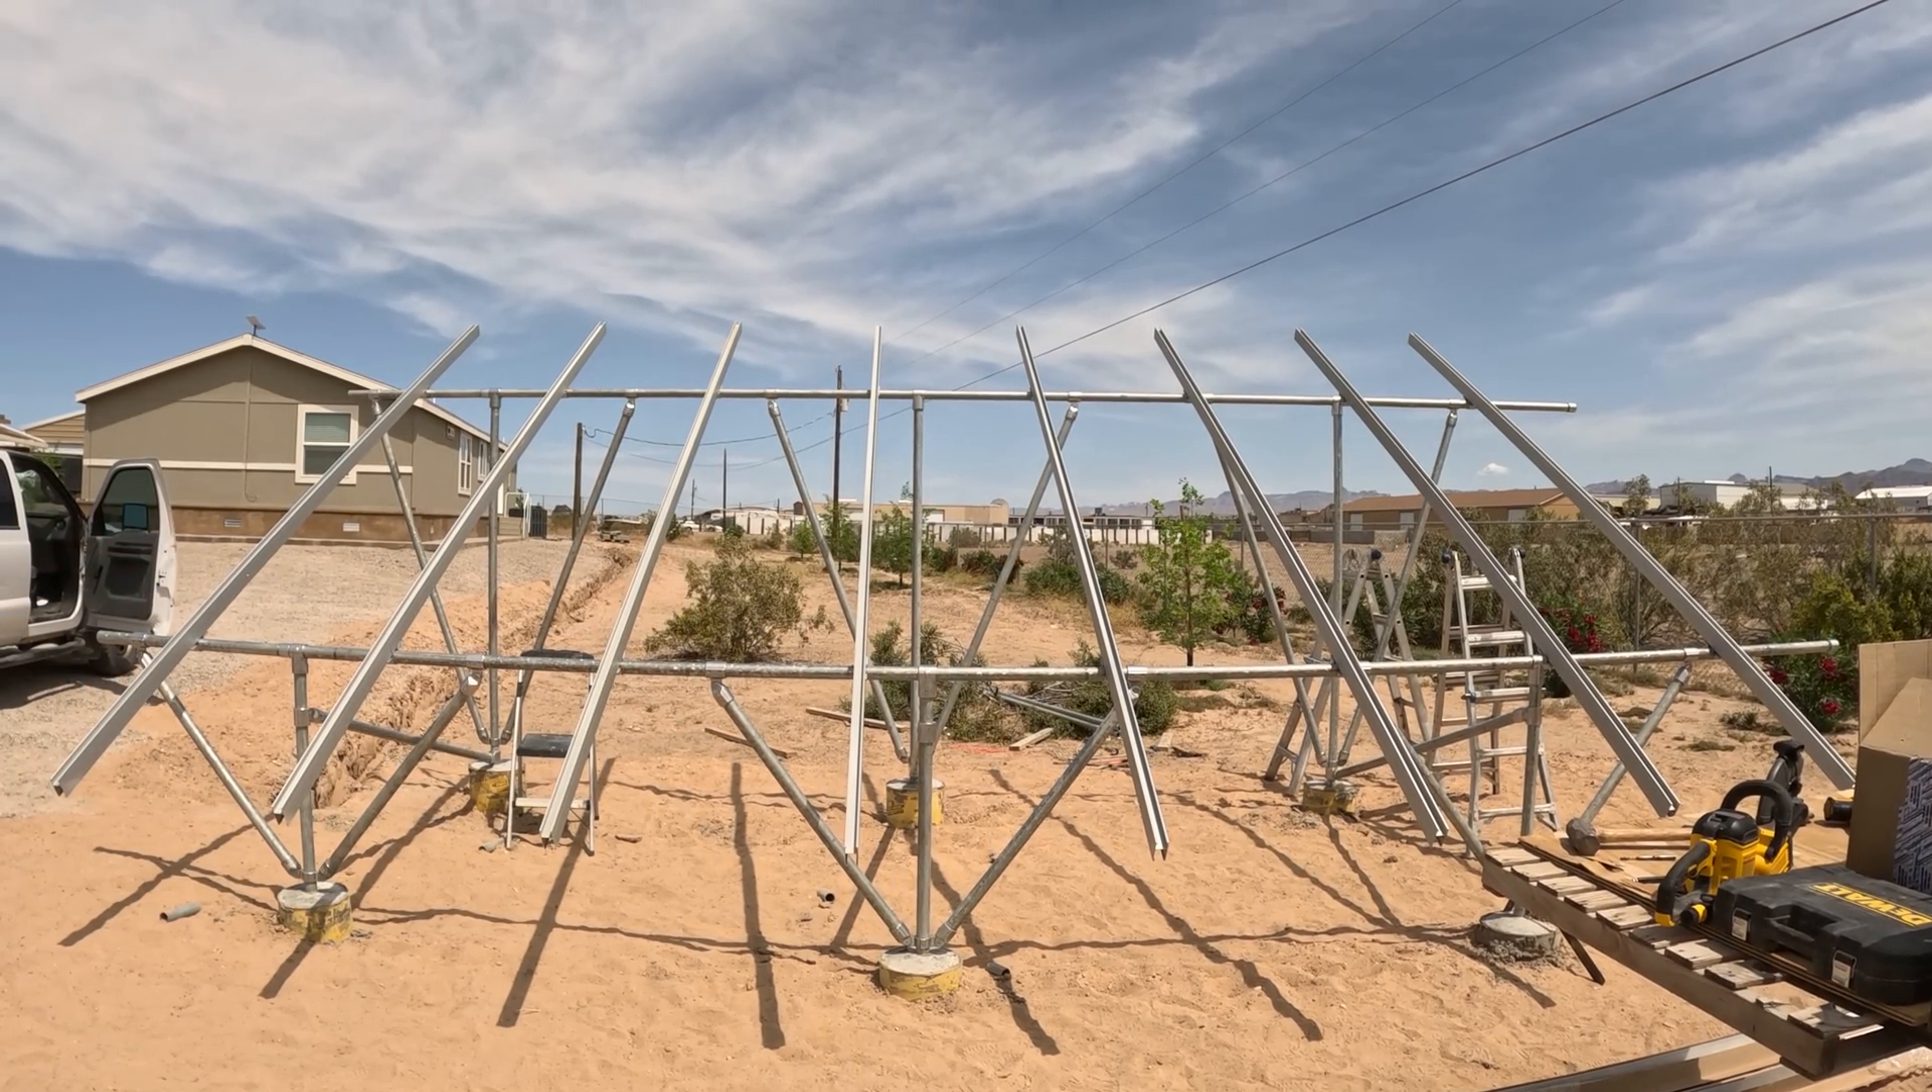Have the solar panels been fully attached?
No.